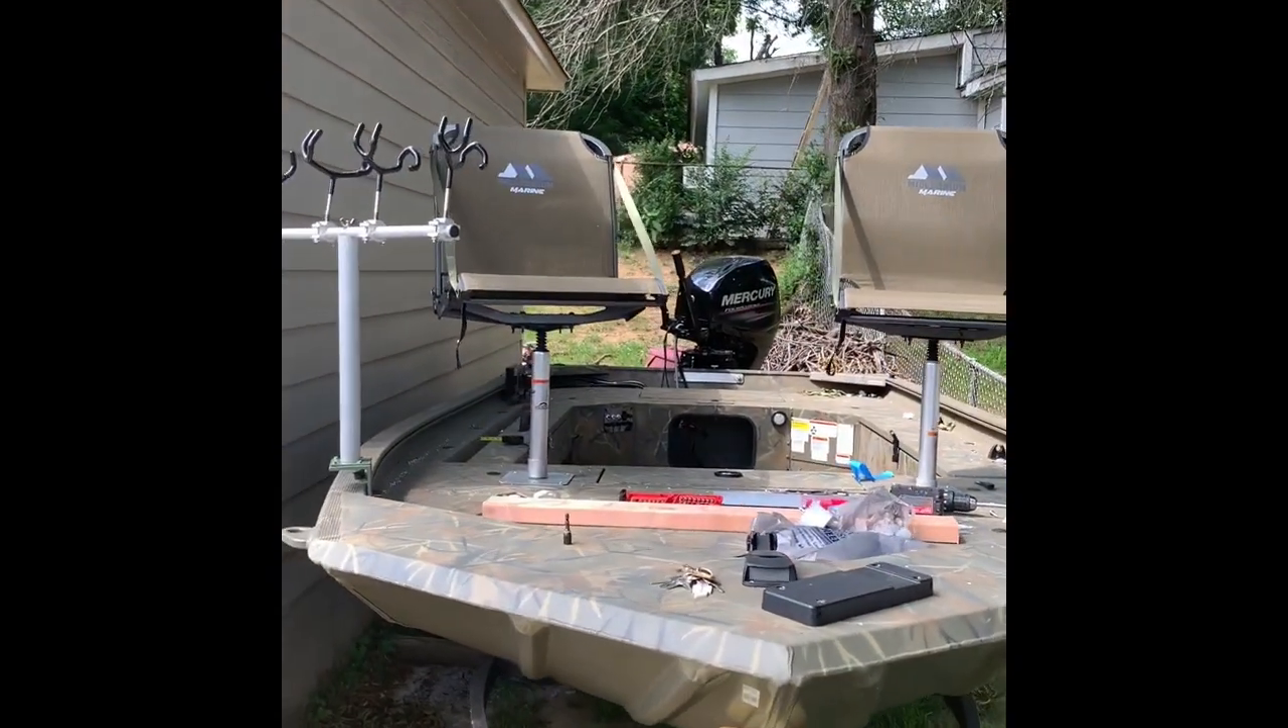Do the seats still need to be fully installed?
No.